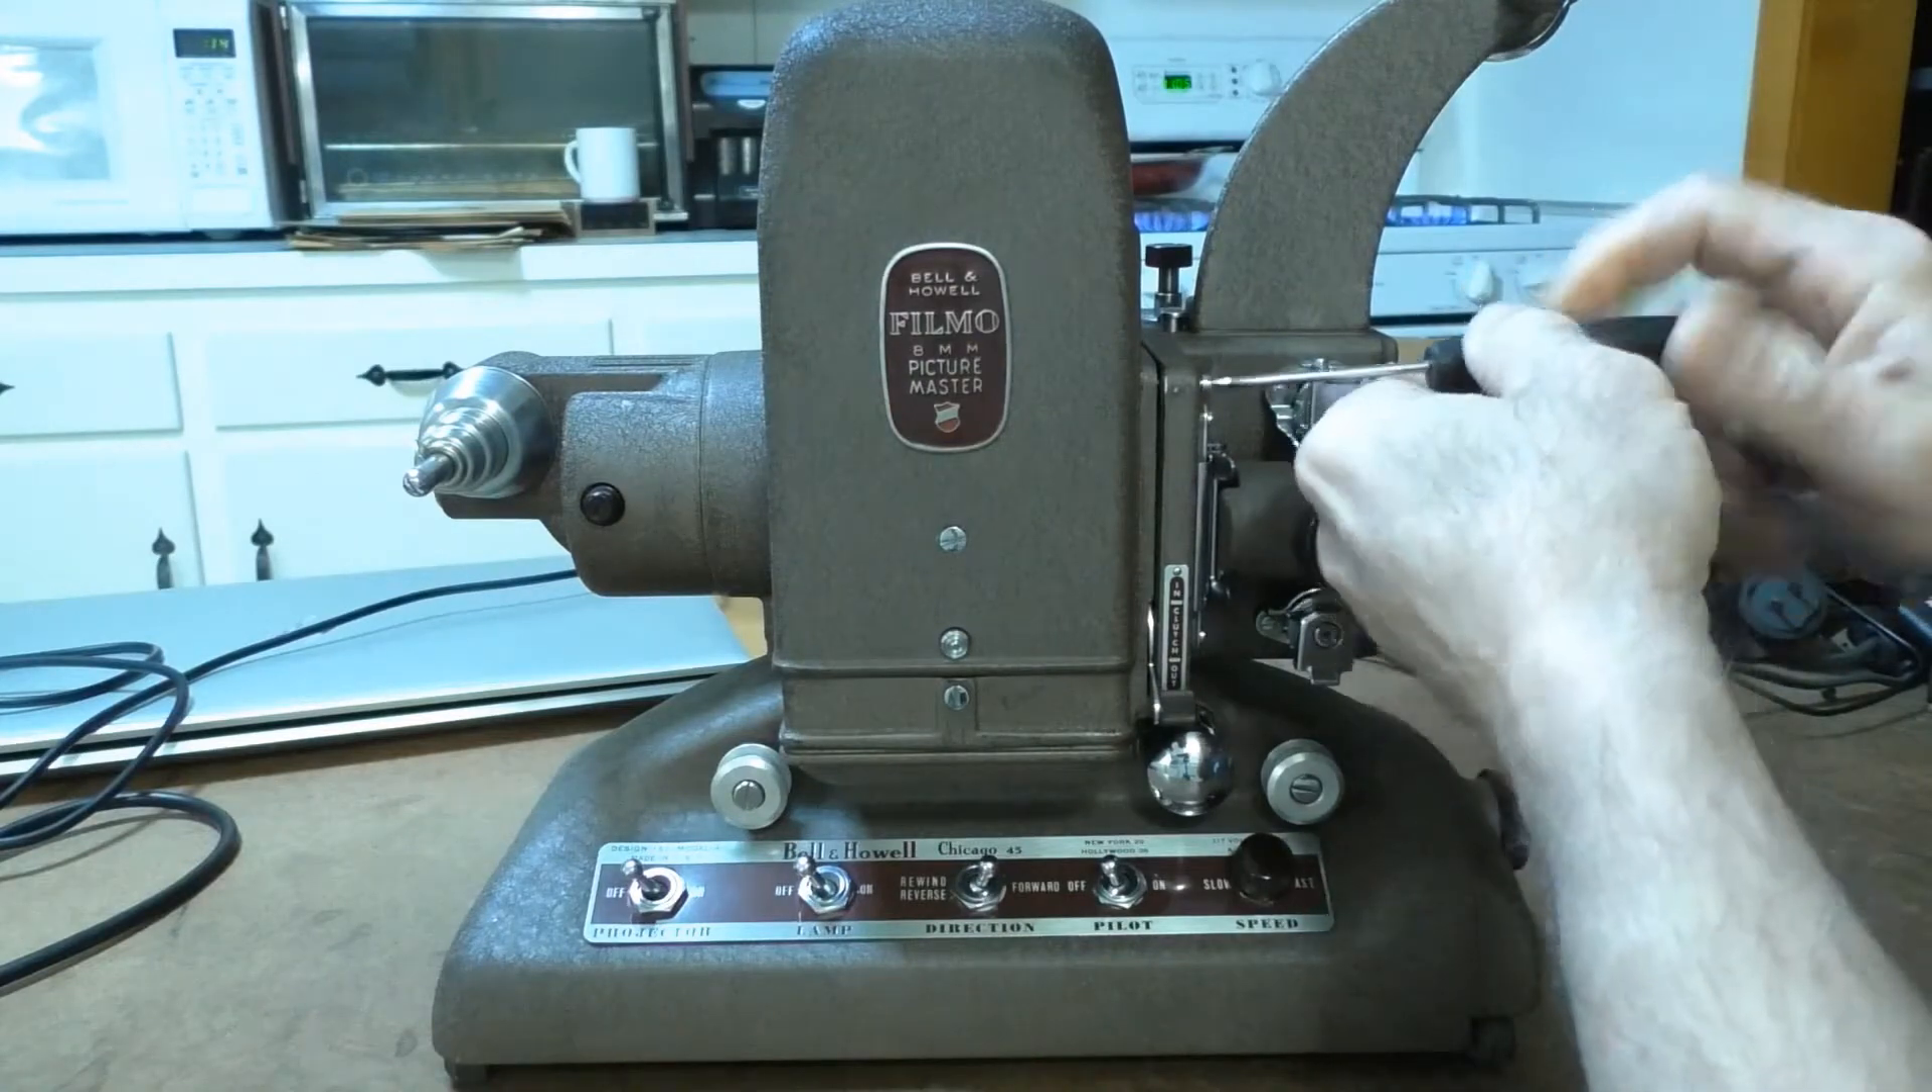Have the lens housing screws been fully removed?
No.